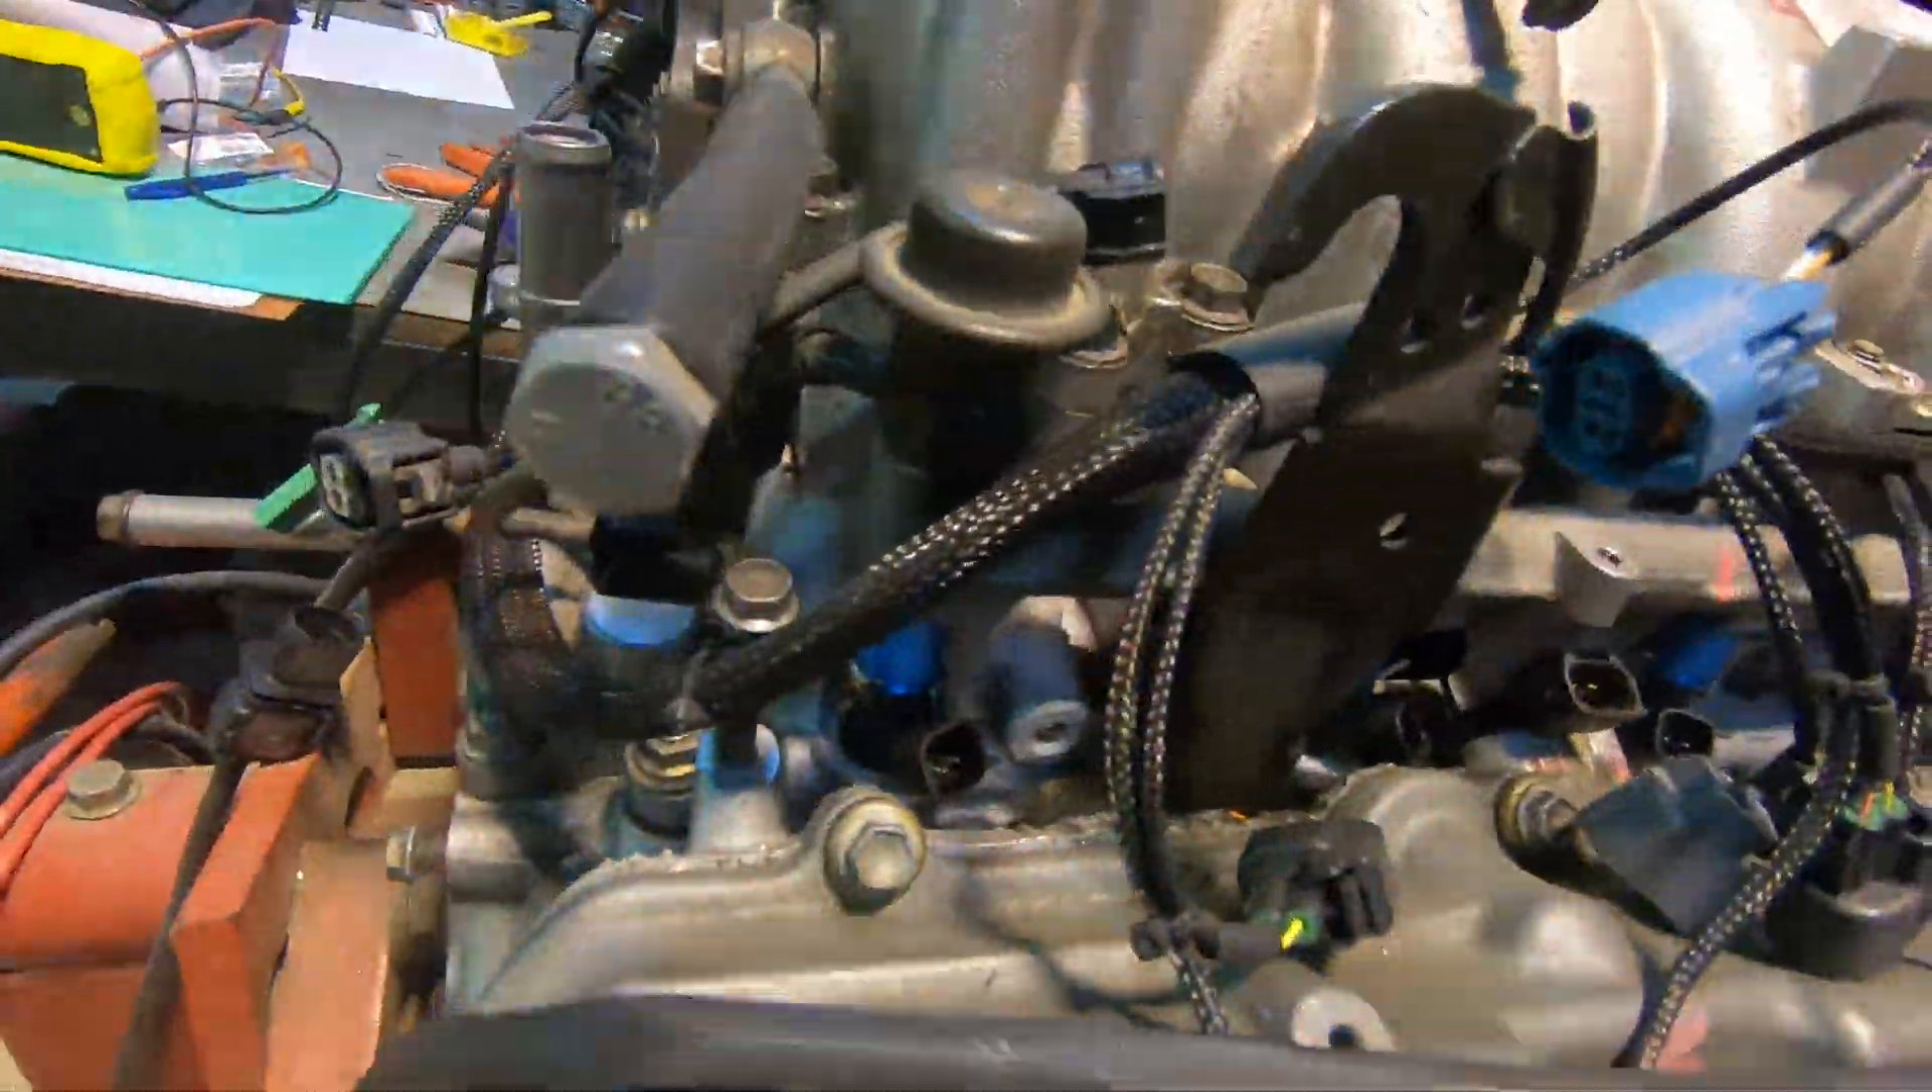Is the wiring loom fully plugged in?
No.